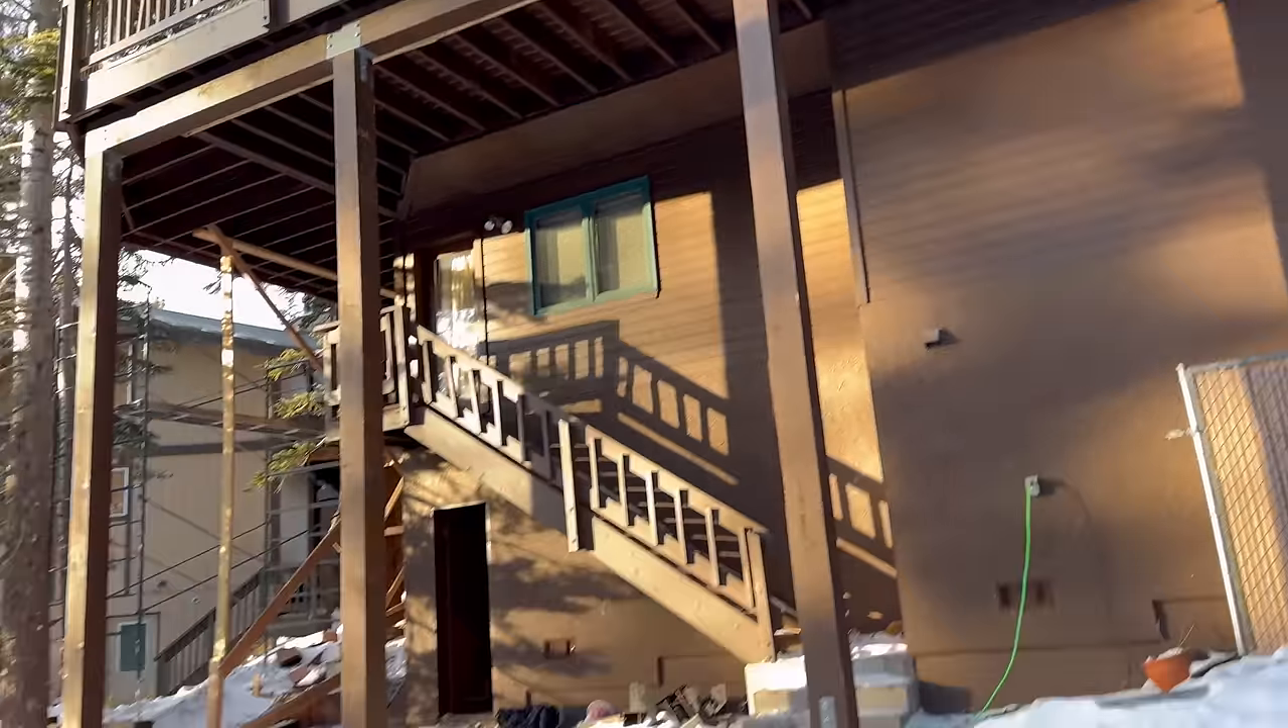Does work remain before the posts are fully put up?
No.